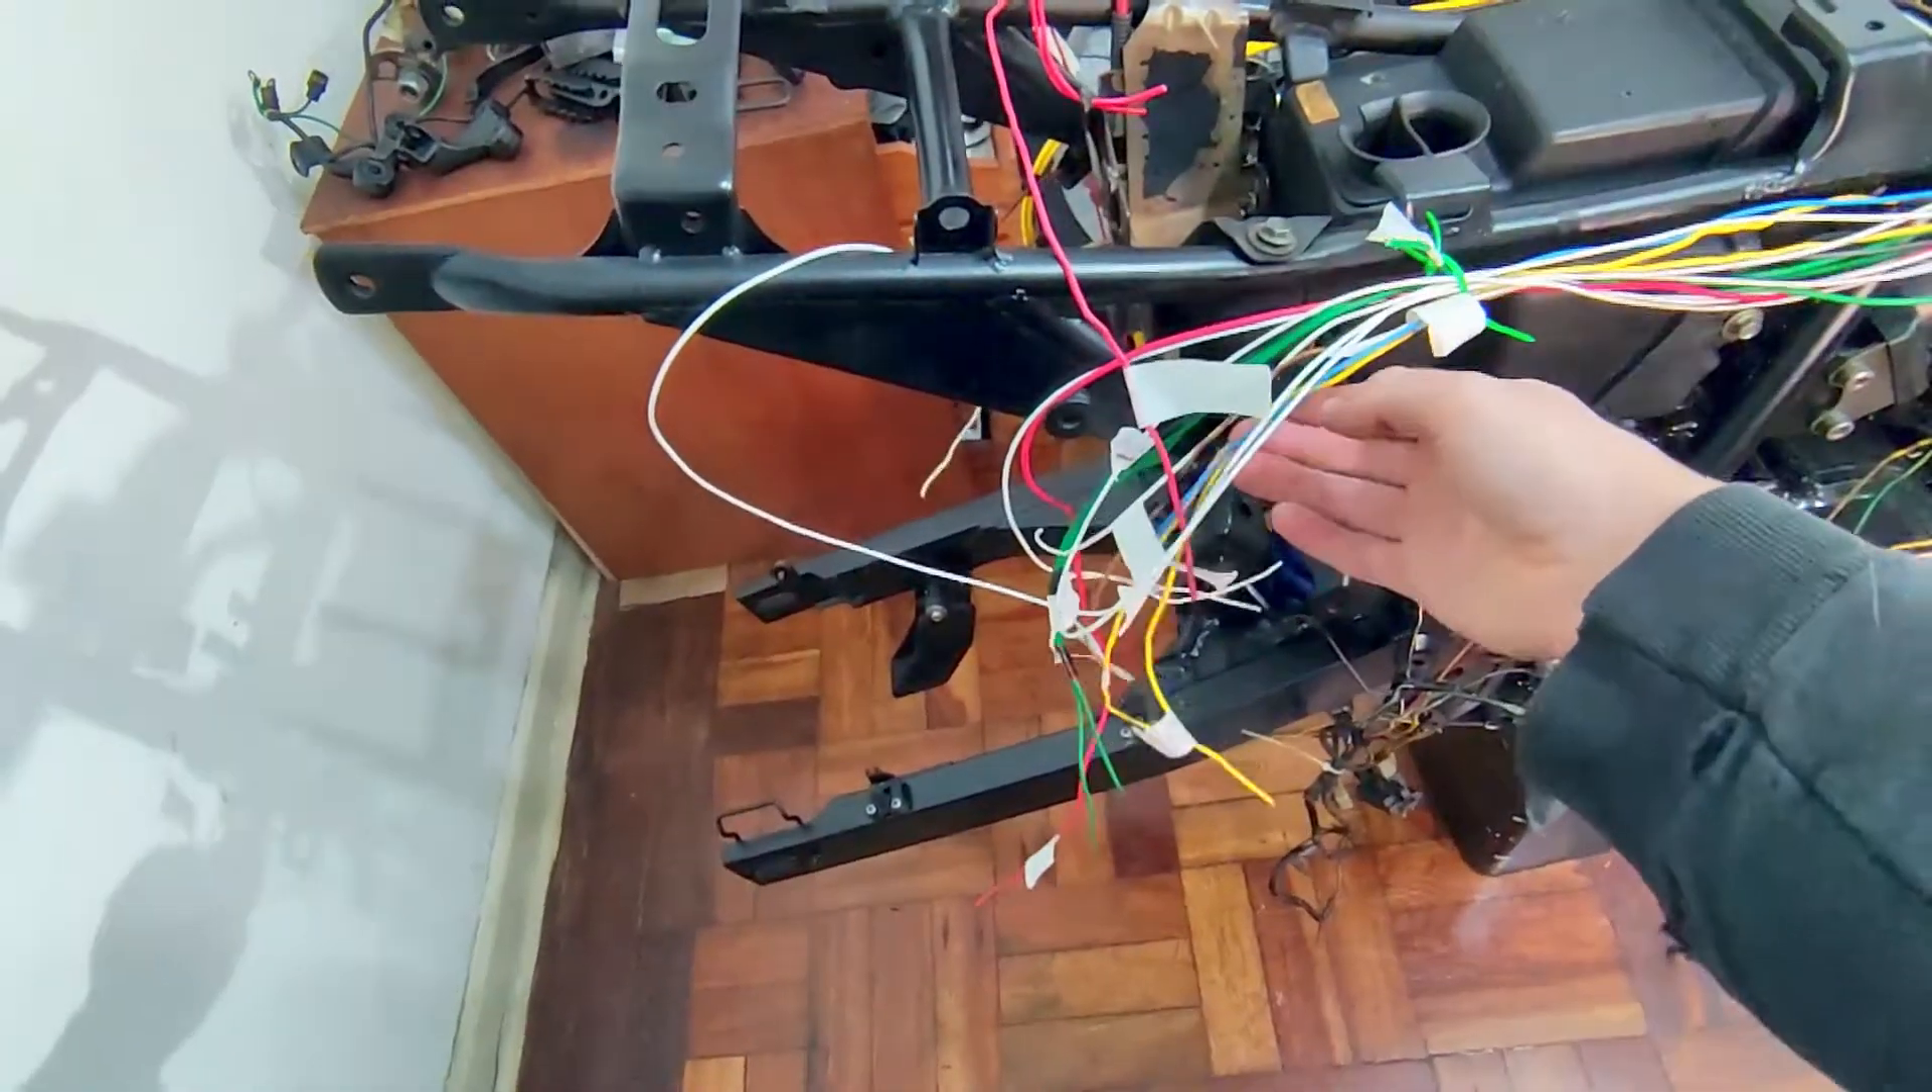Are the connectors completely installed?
No.